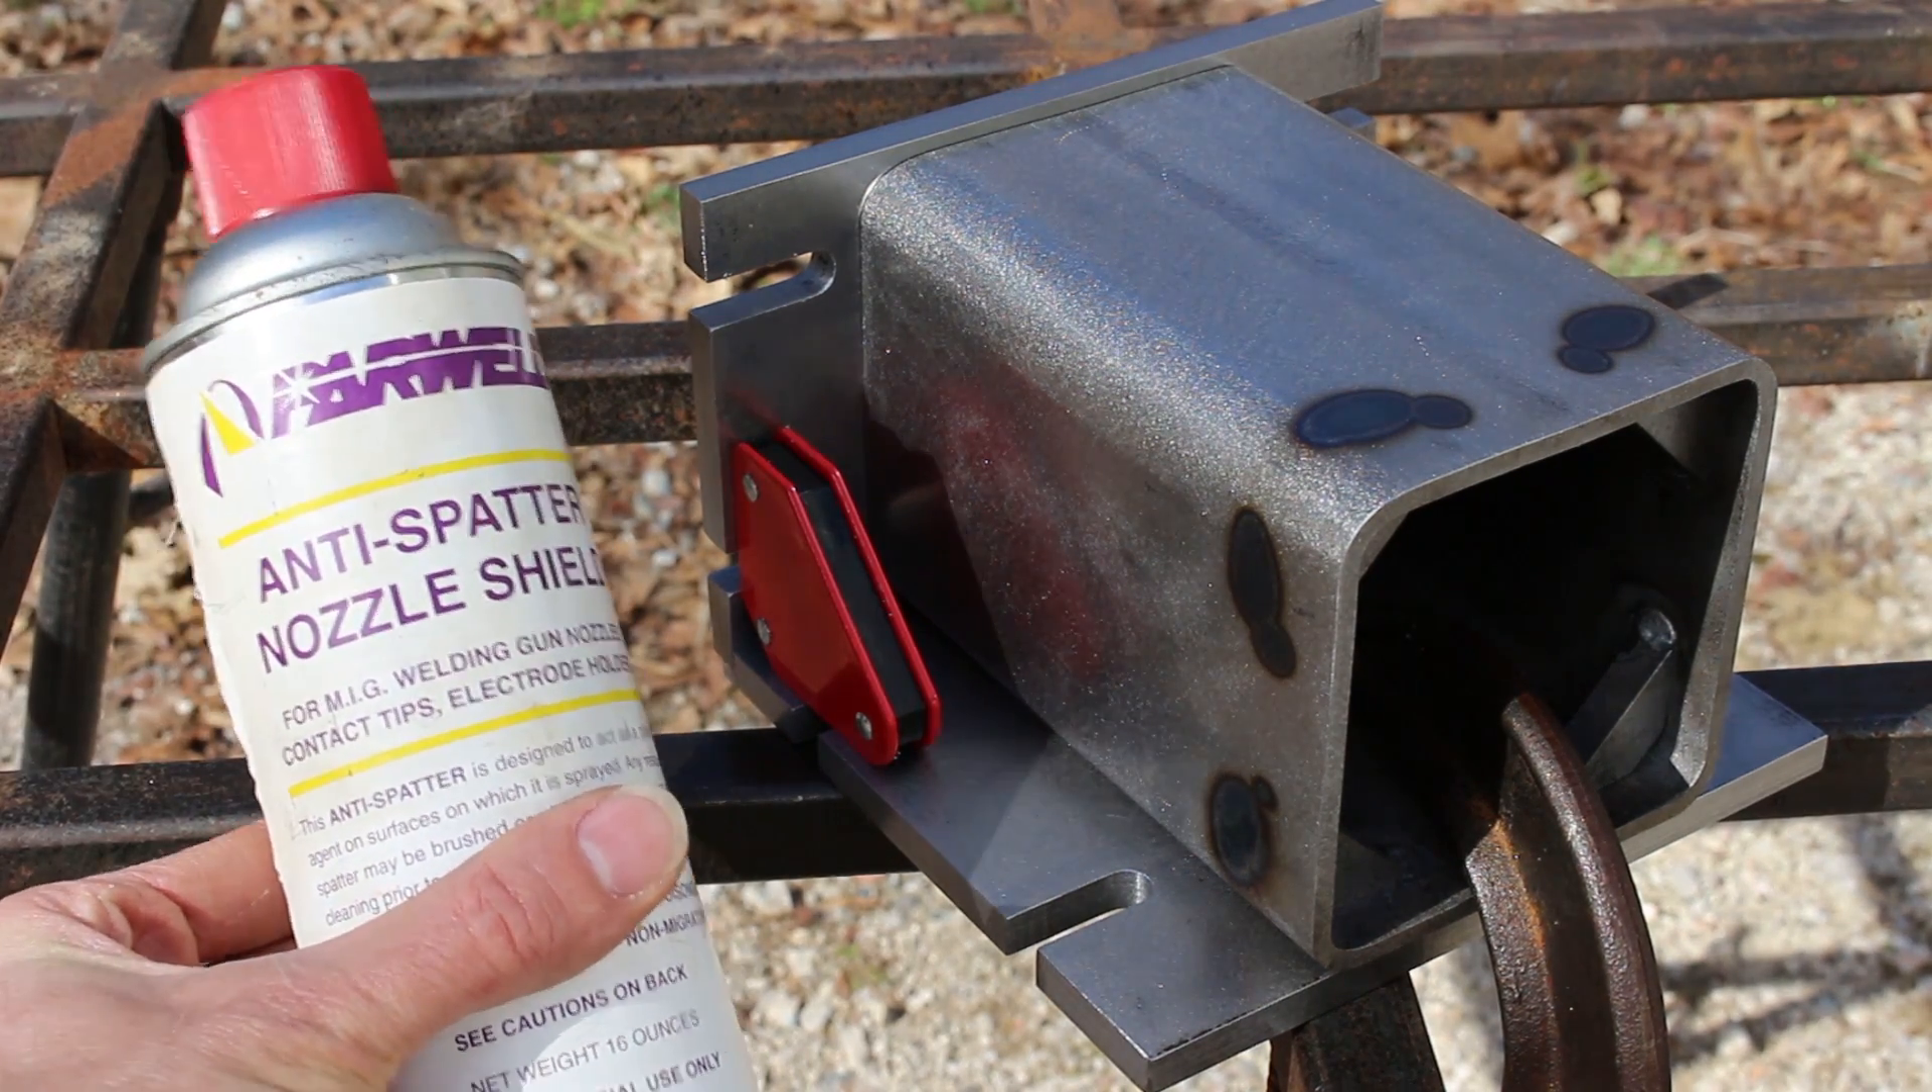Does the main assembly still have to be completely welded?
Yes.